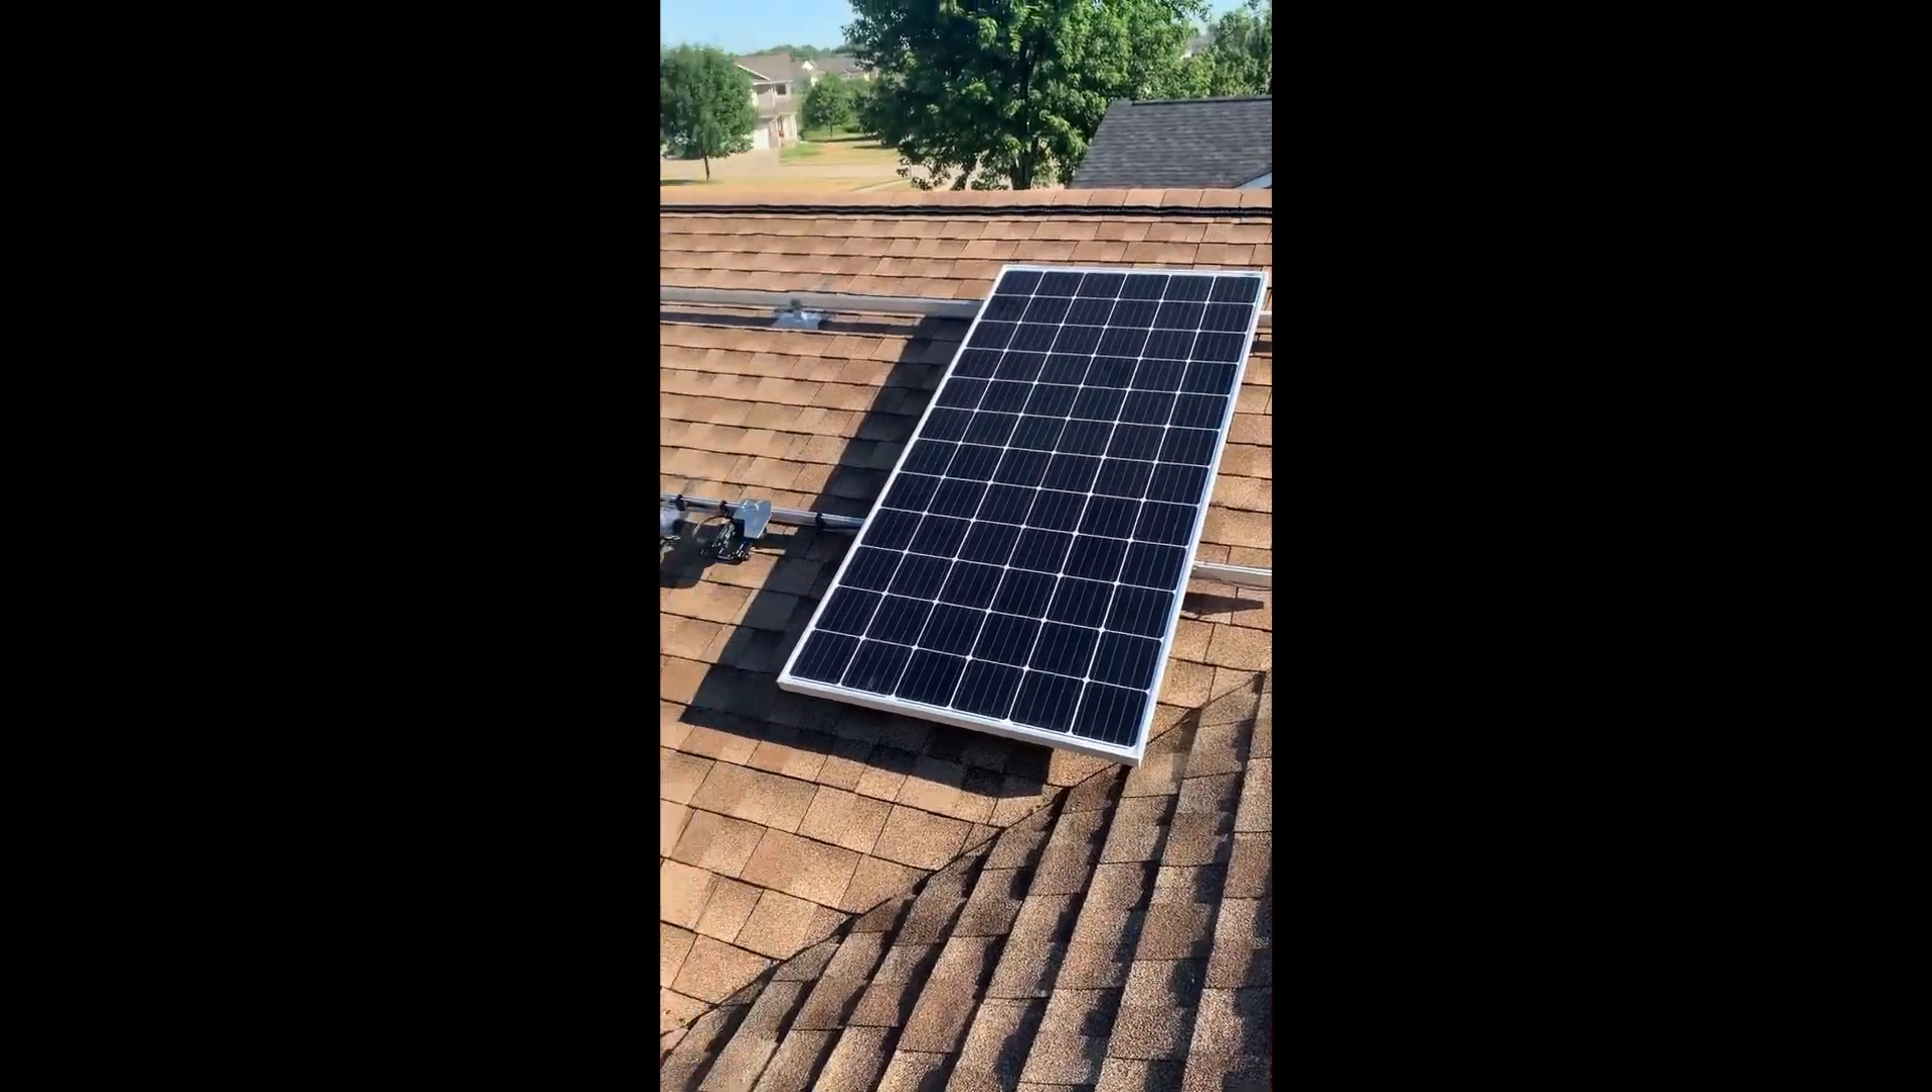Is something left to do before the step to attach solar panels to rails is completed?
Yes.